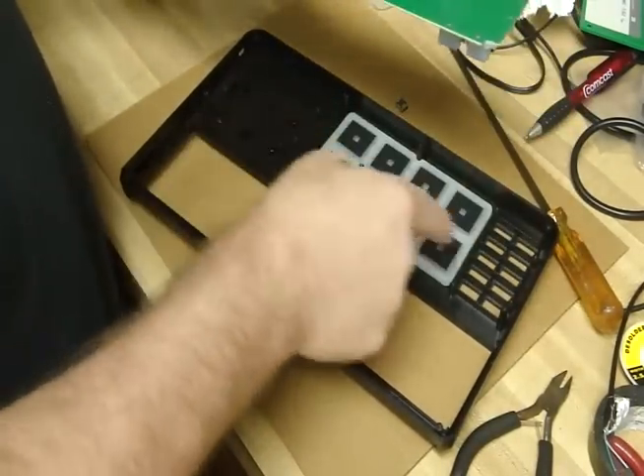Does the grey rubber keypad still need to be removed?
Yes.